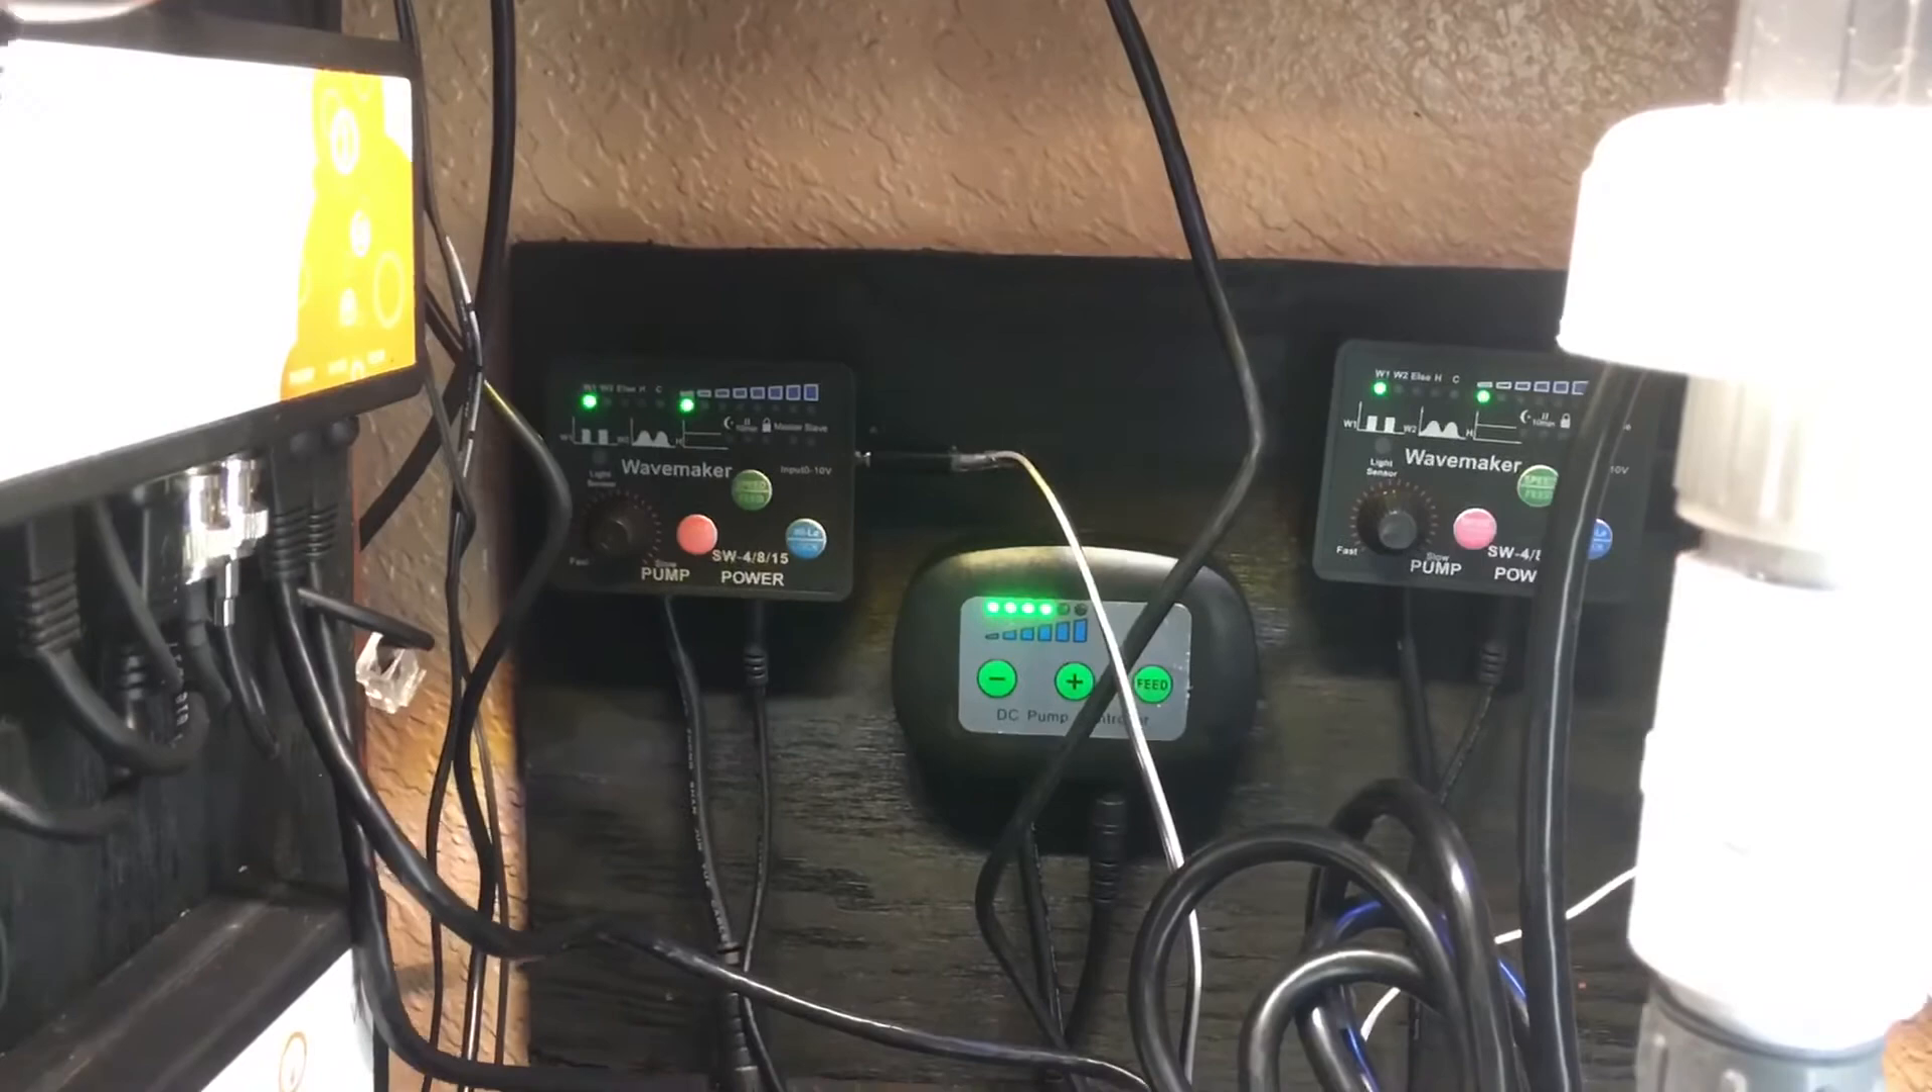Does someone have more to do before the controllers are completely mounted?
No.